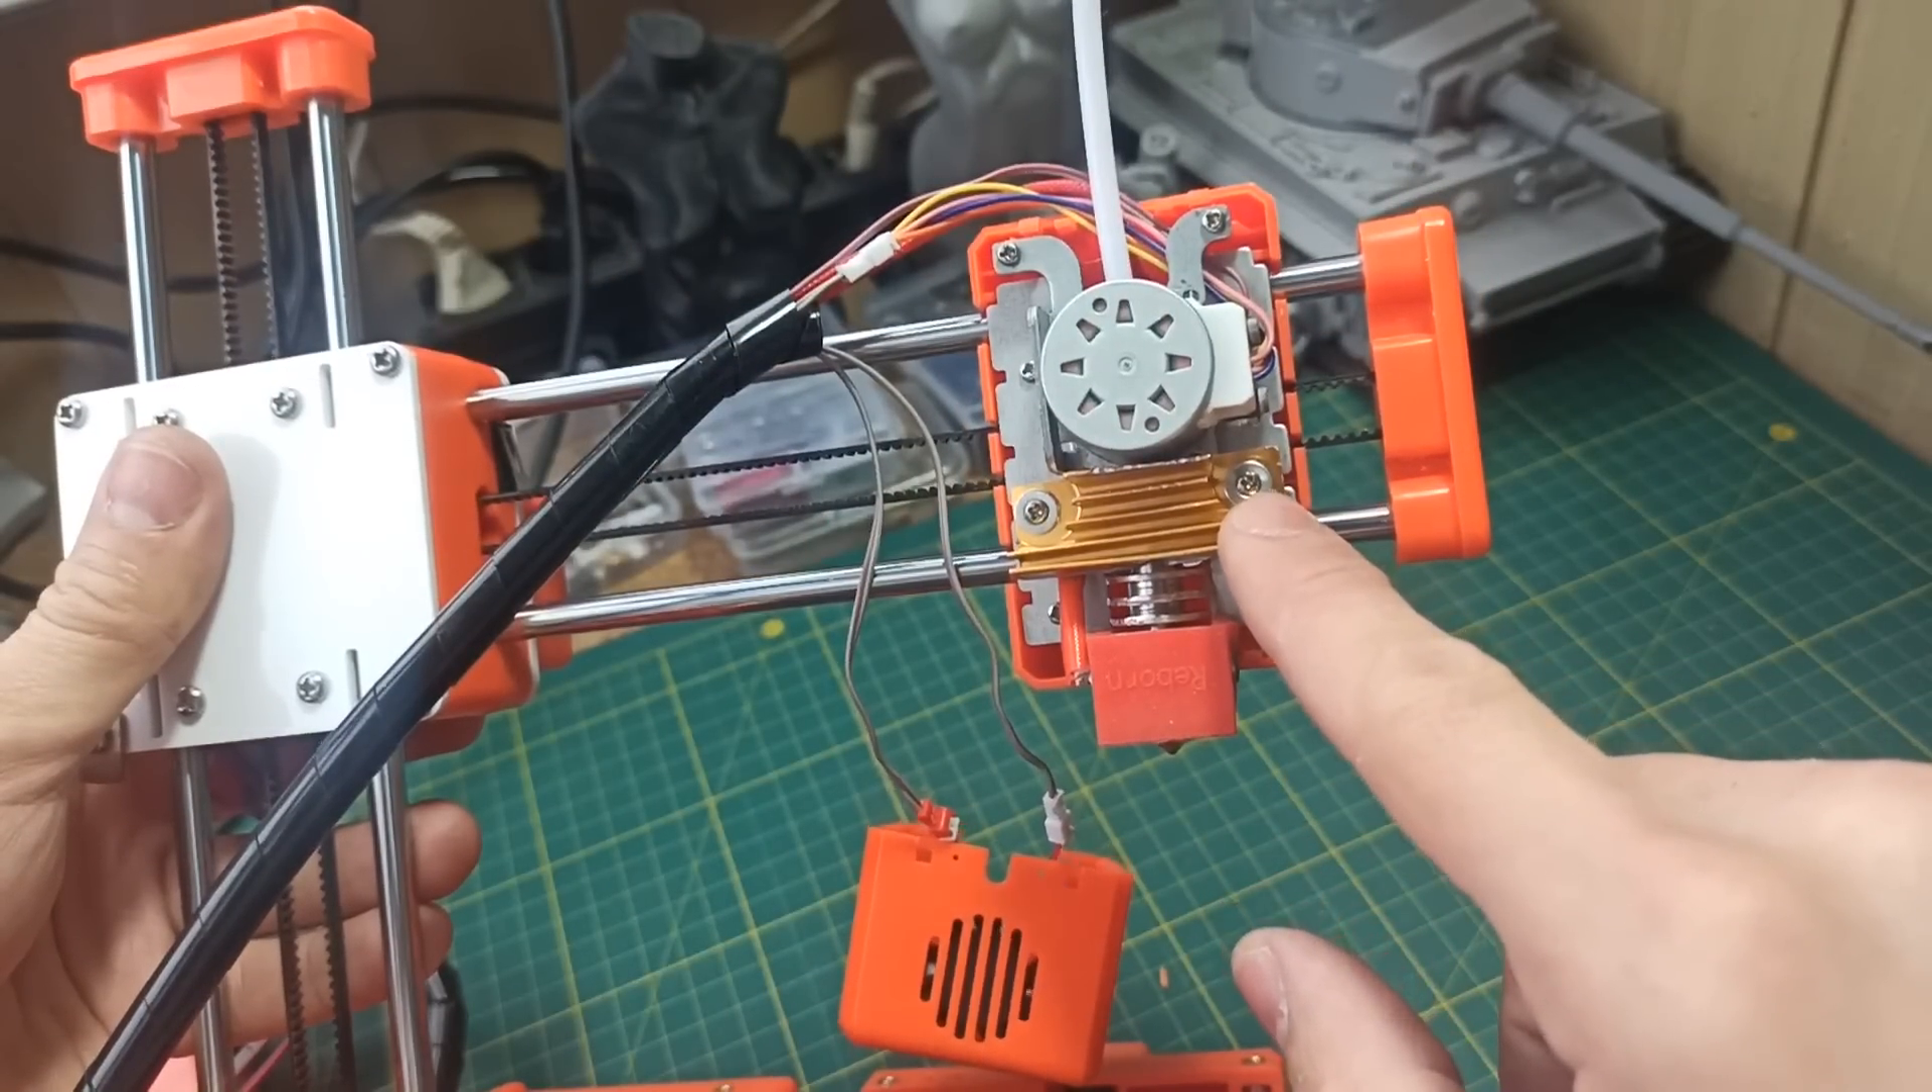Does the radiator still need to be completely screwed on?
No.